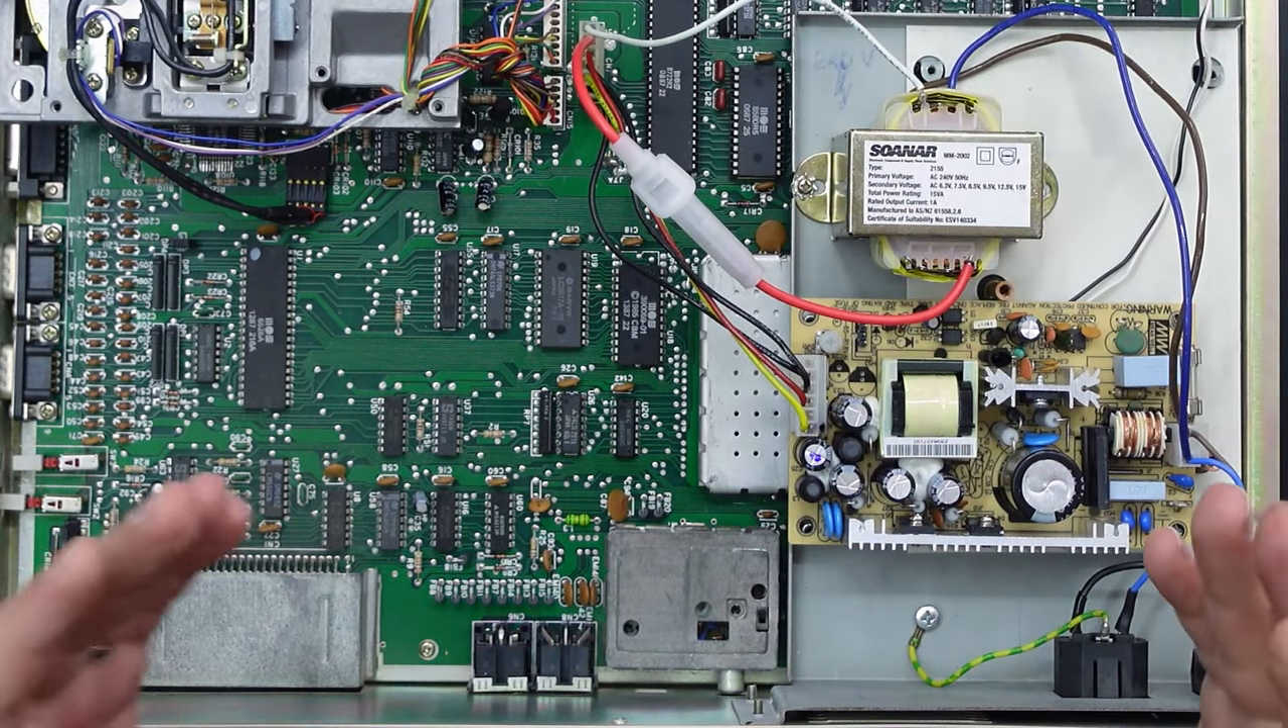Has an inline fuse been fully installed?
Yes.